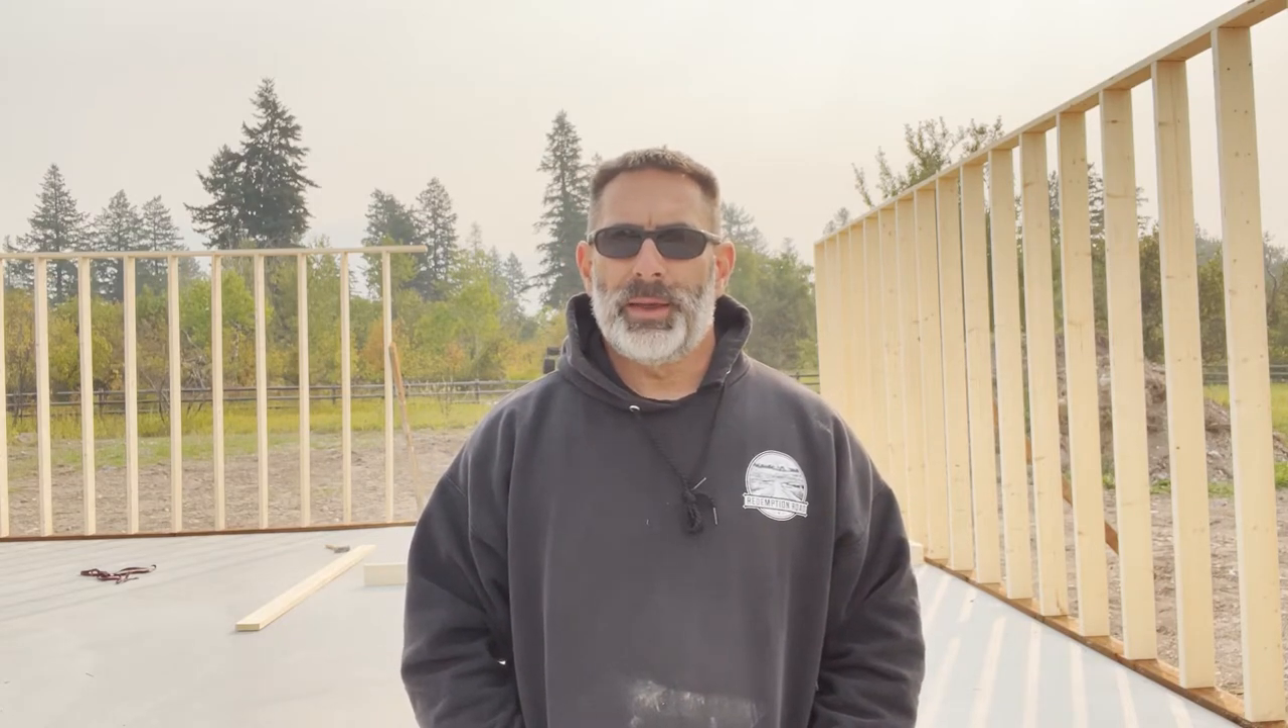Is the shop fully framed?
No.